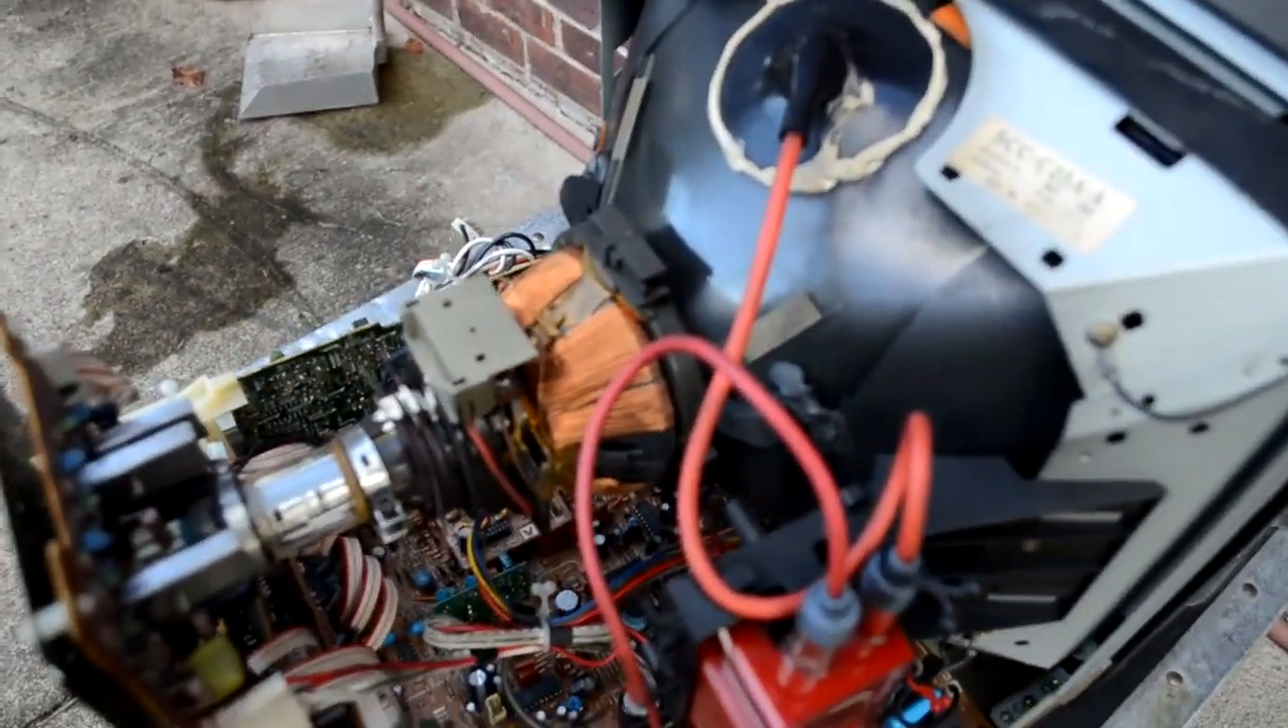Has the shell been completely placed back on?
No.